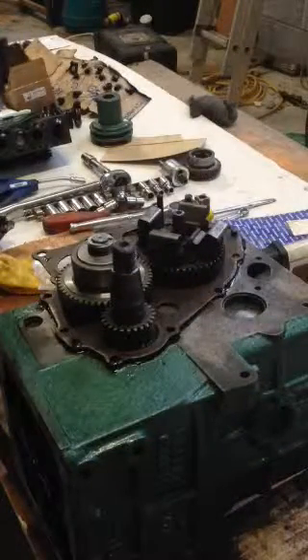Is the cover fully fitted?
No.